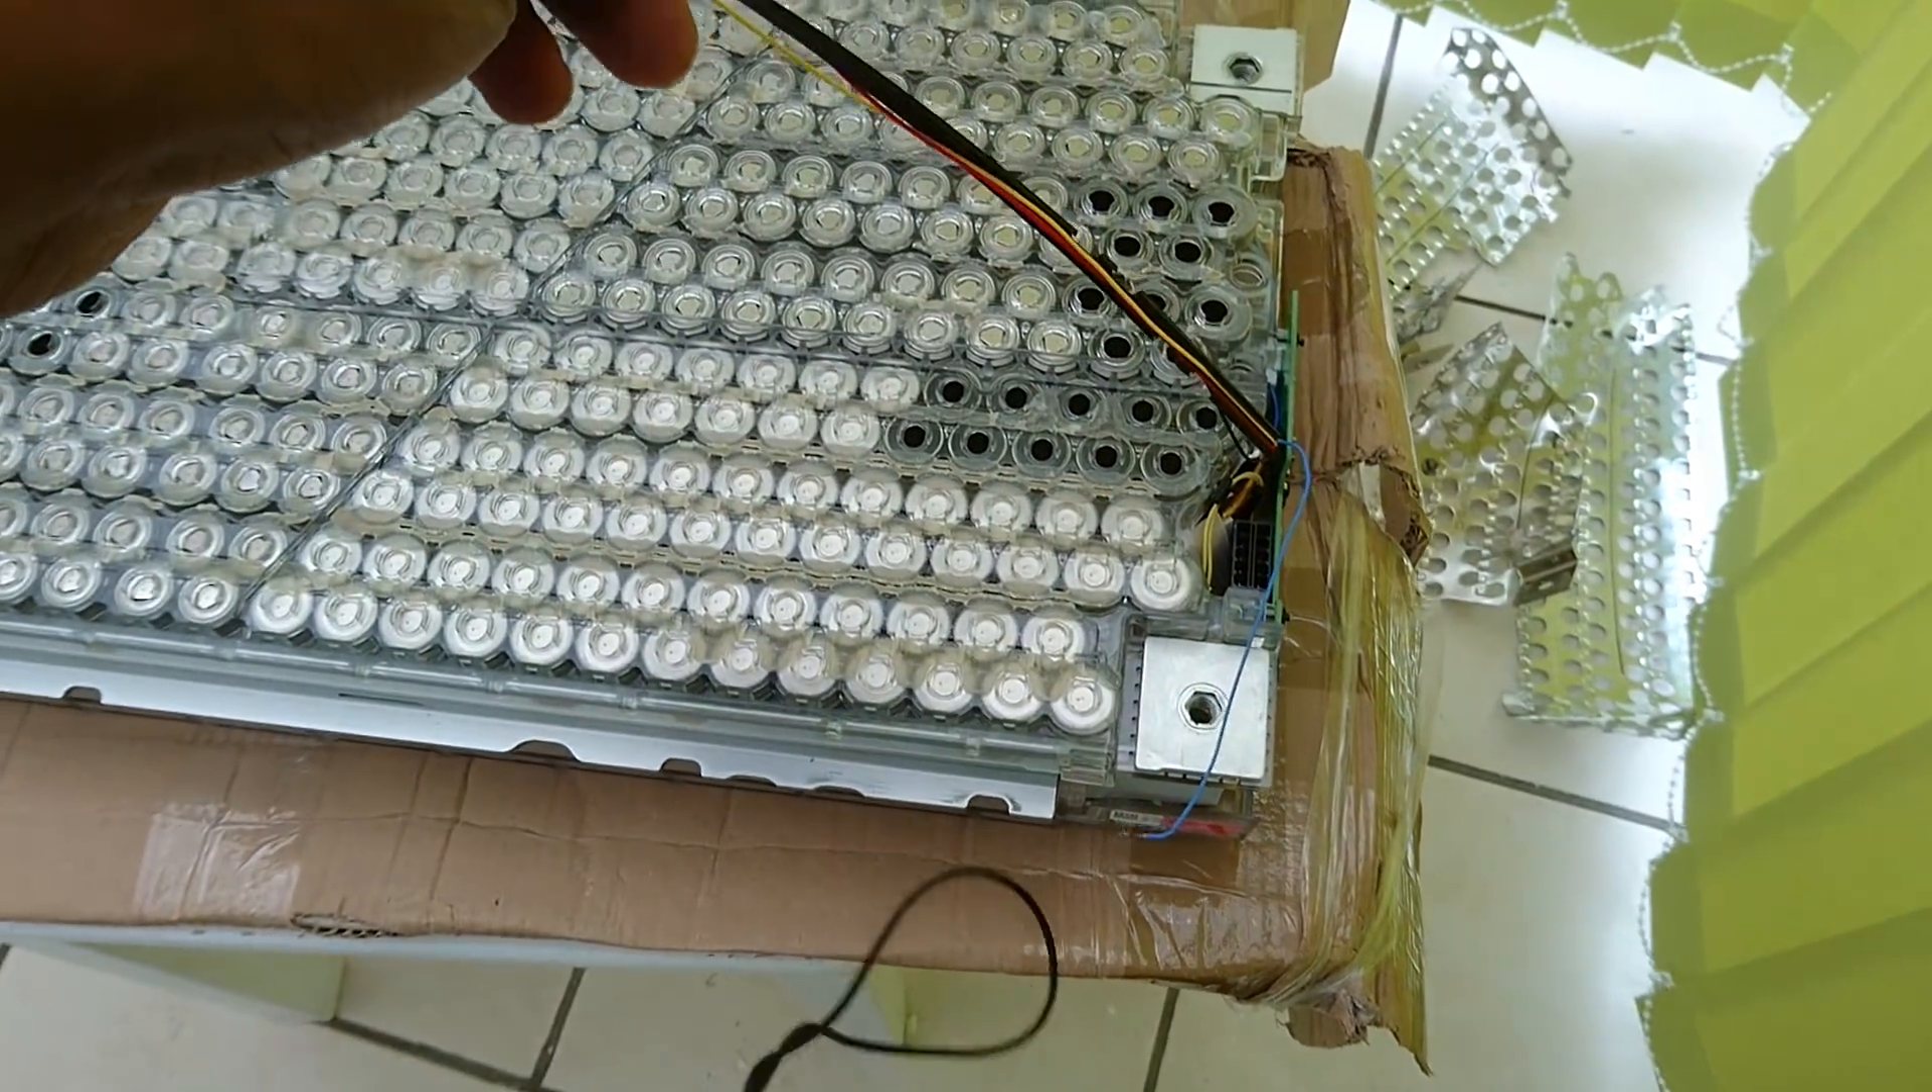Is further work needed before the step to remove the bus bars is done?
No.